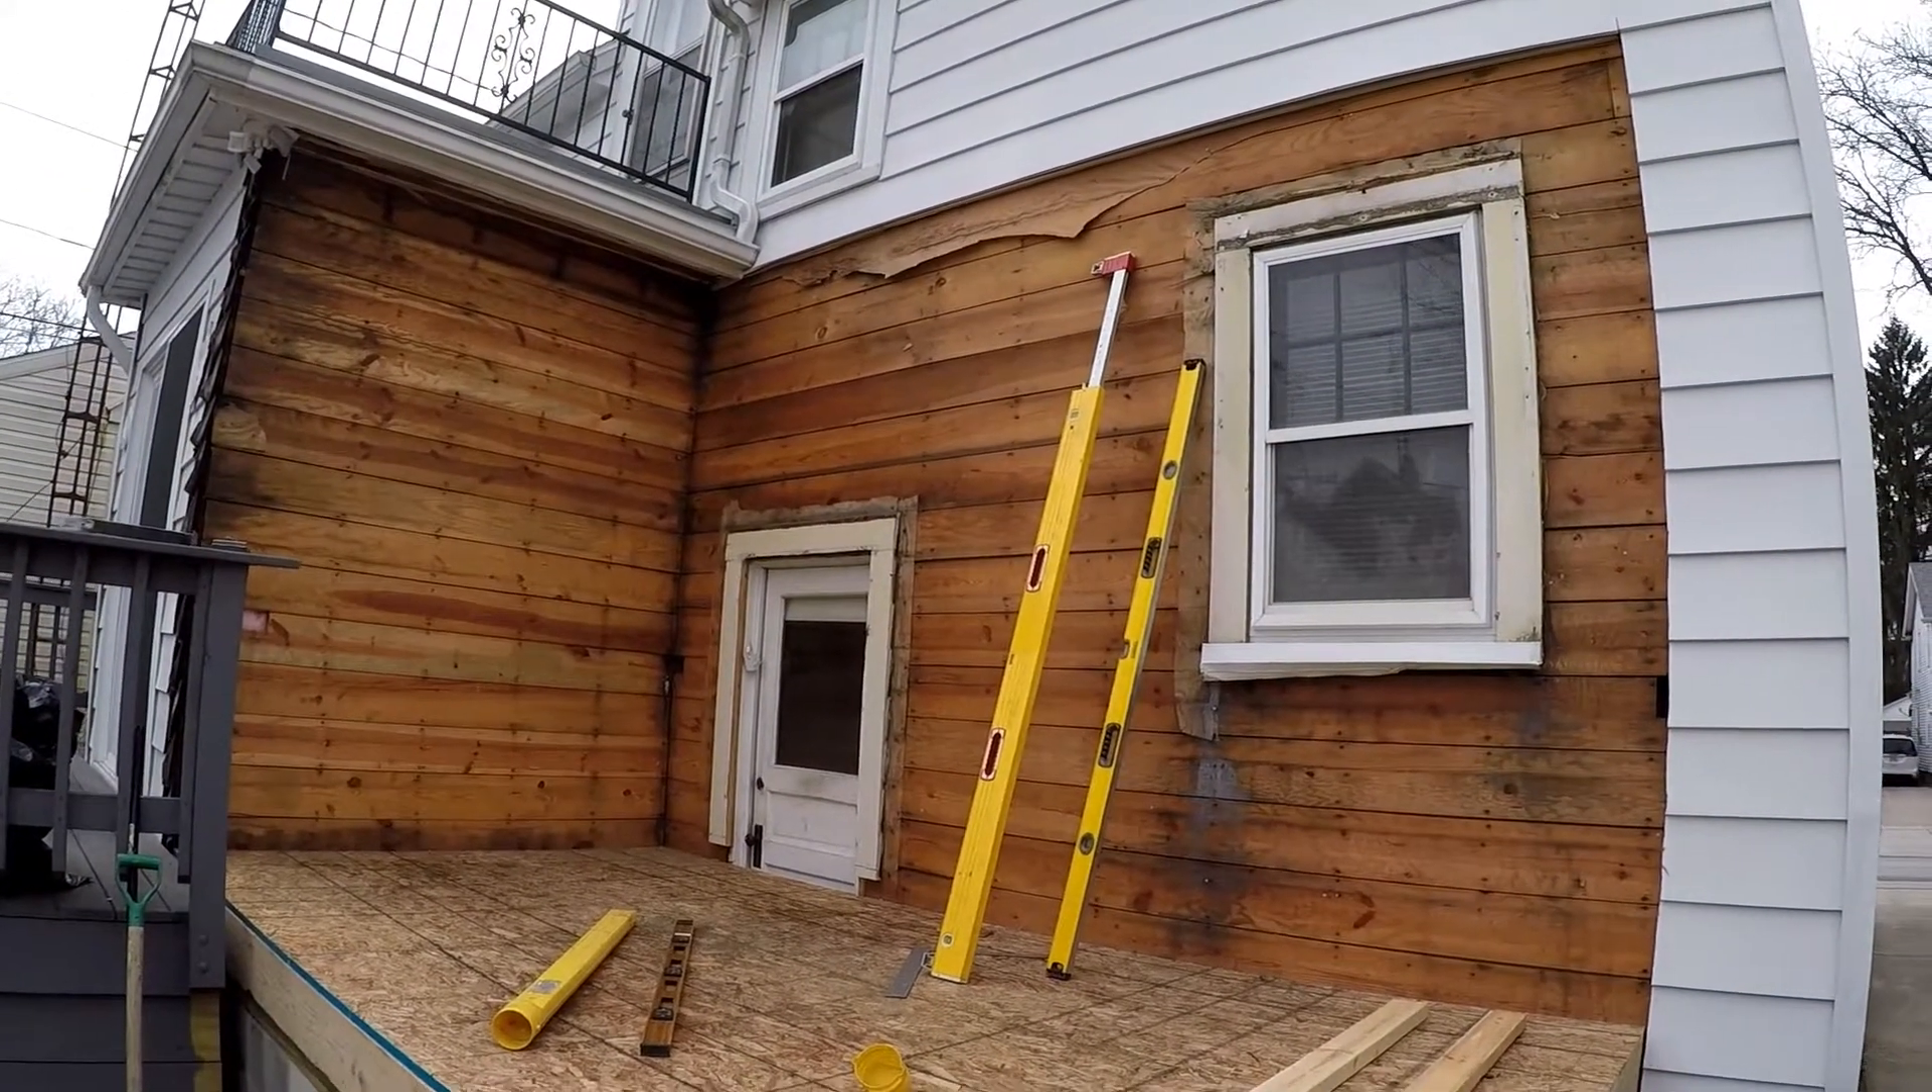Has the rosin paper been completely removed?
No.